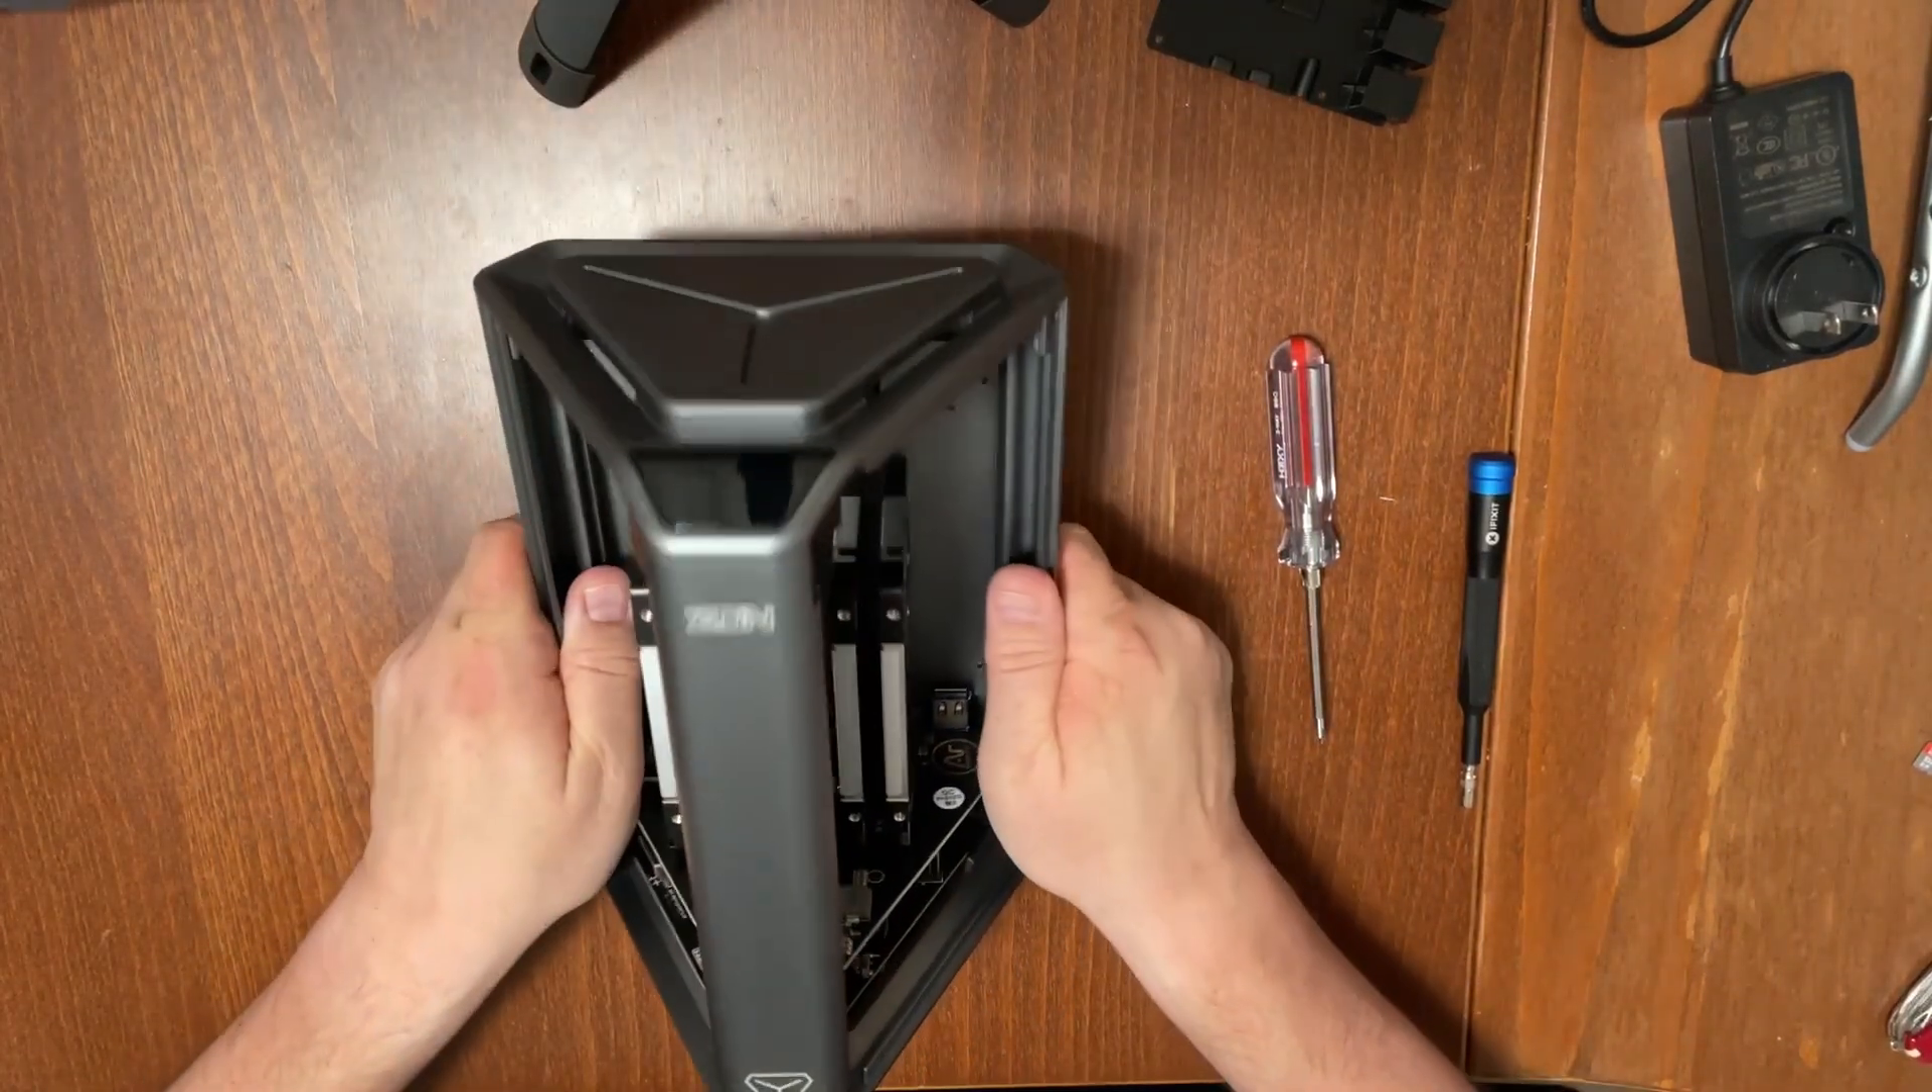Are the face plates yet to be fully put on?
Yes.